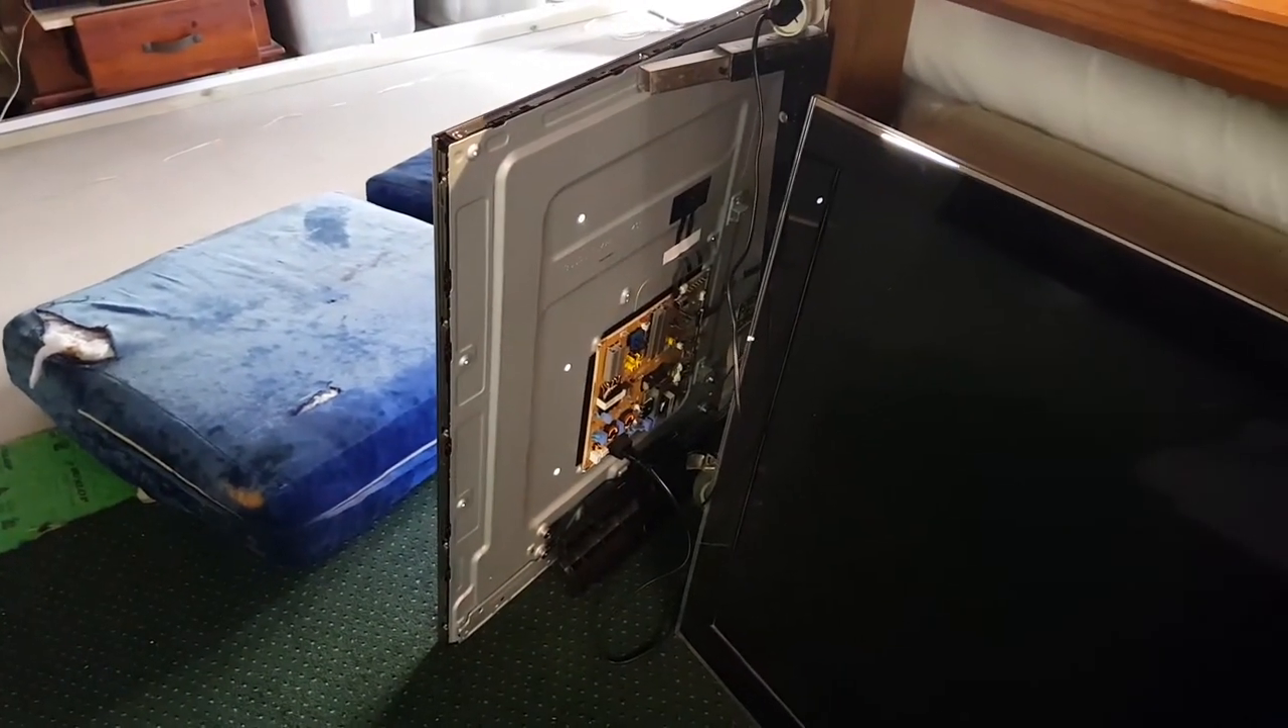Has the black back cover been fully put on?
No.